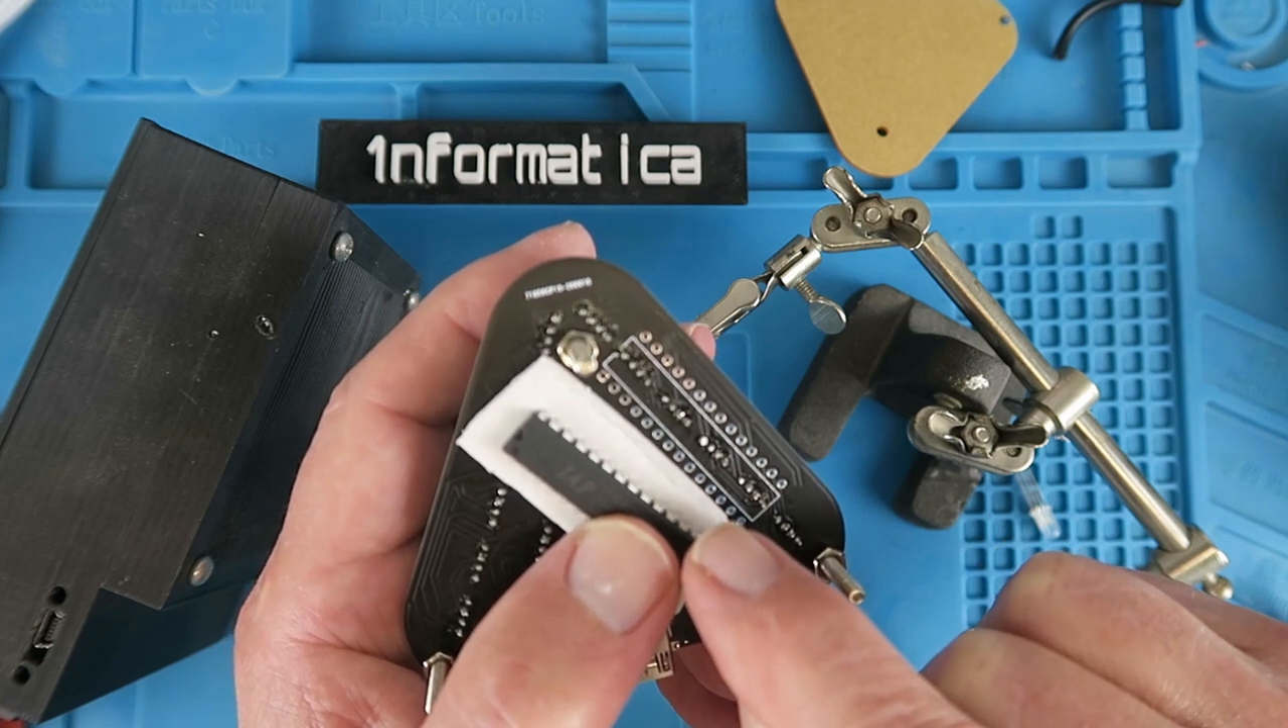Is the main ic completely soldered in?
No.